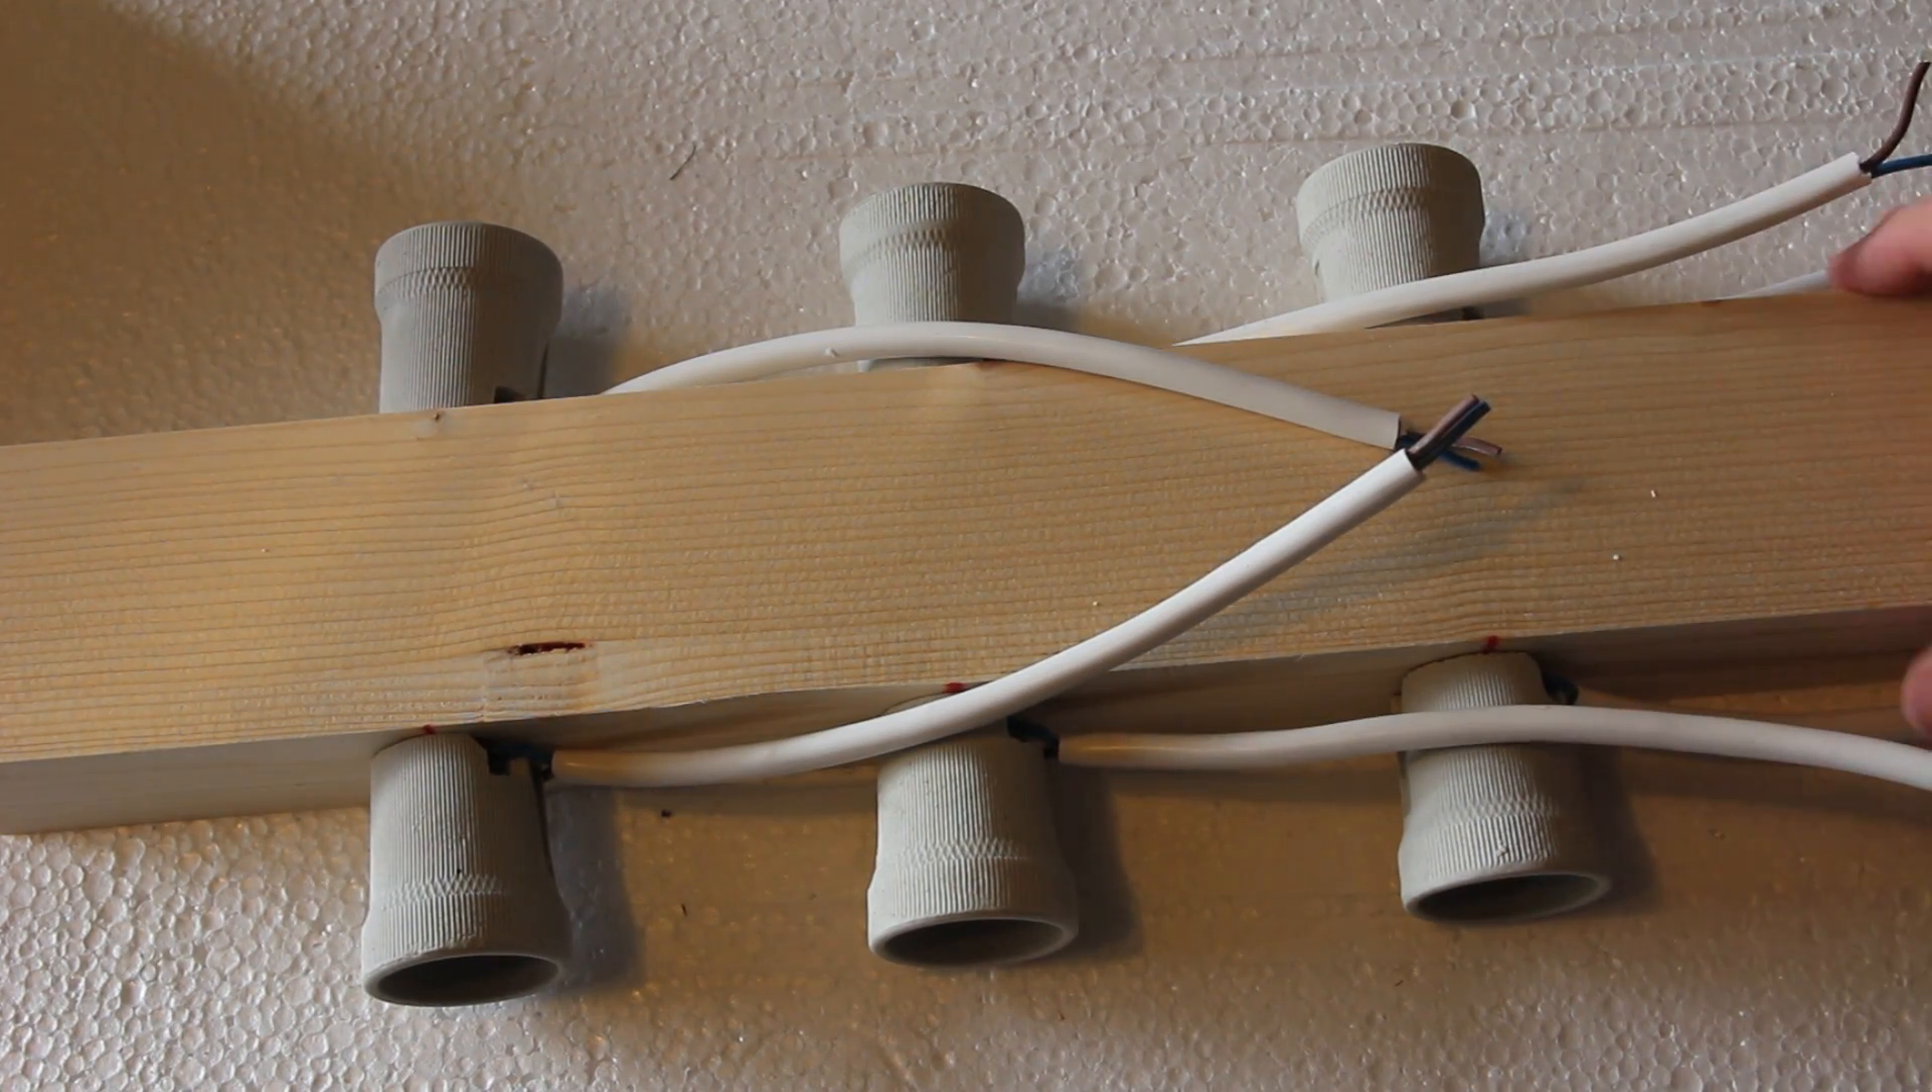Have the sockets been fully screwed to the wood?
Yes.